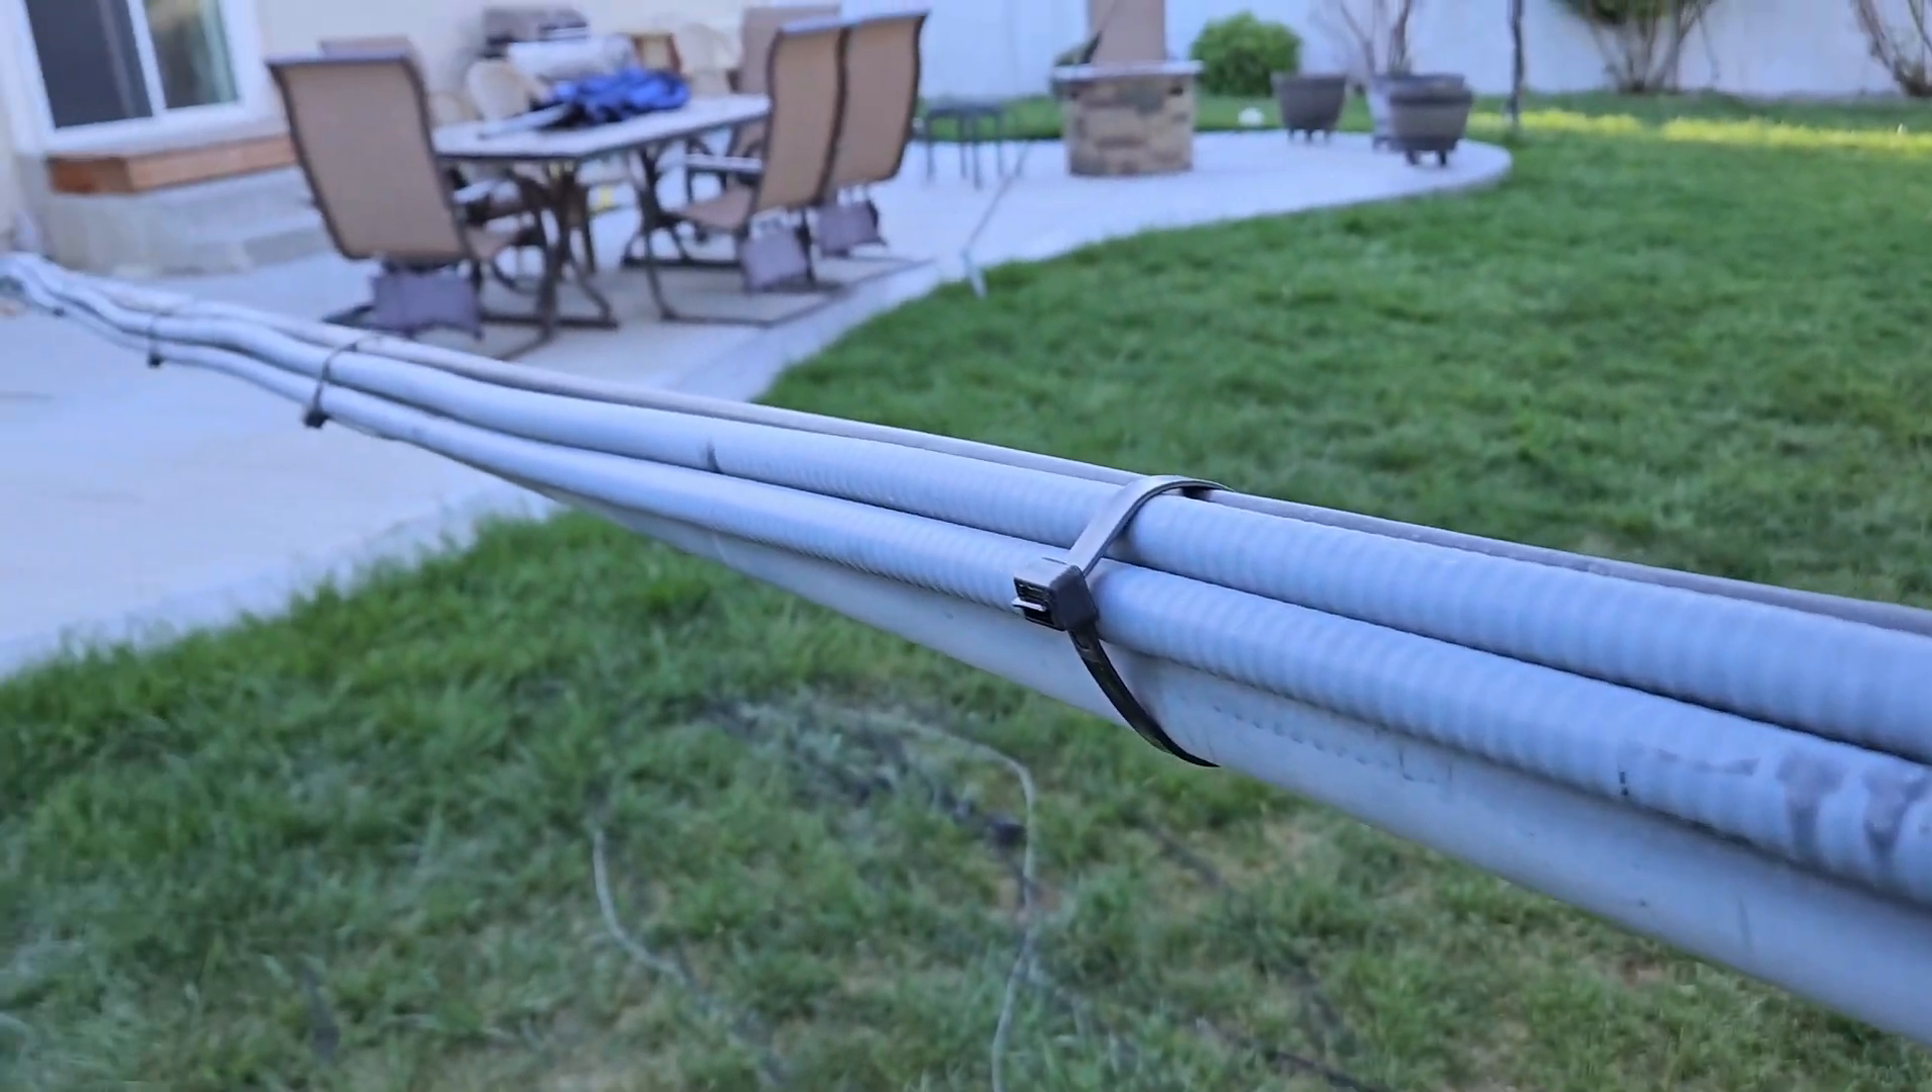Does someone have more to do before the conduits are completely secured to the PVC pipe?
No.